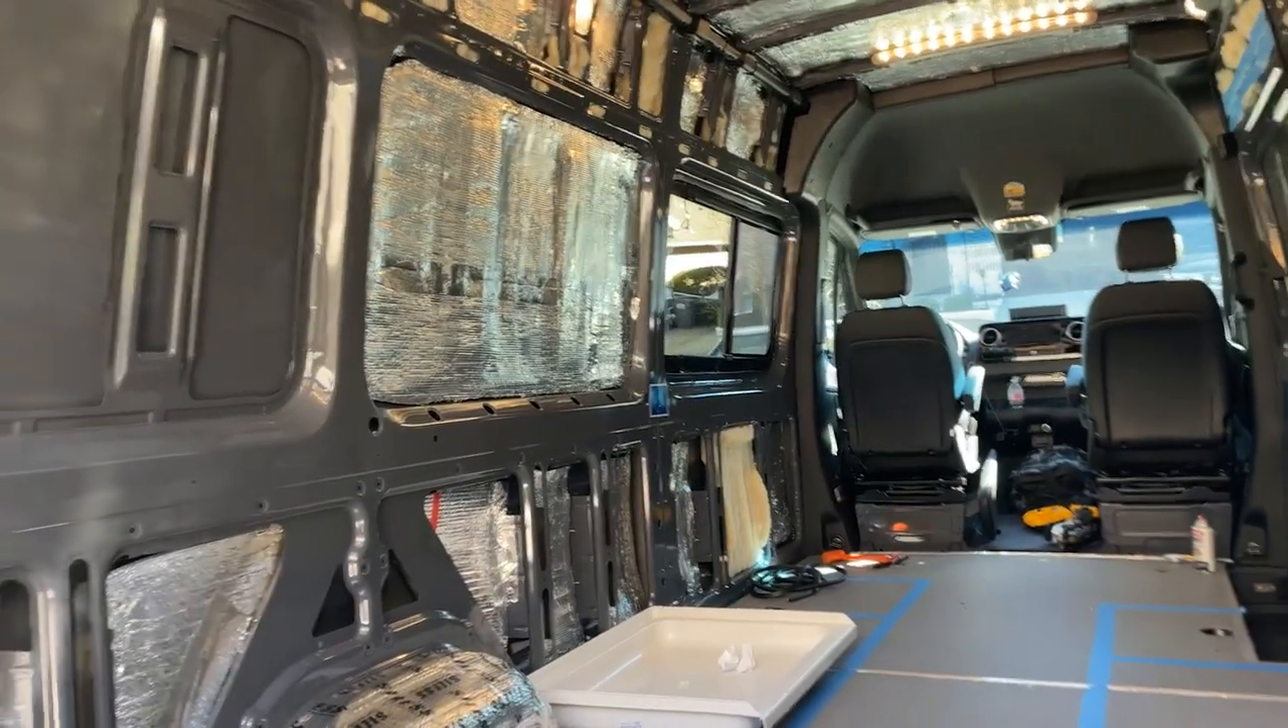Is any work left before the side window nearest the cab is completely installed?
No.